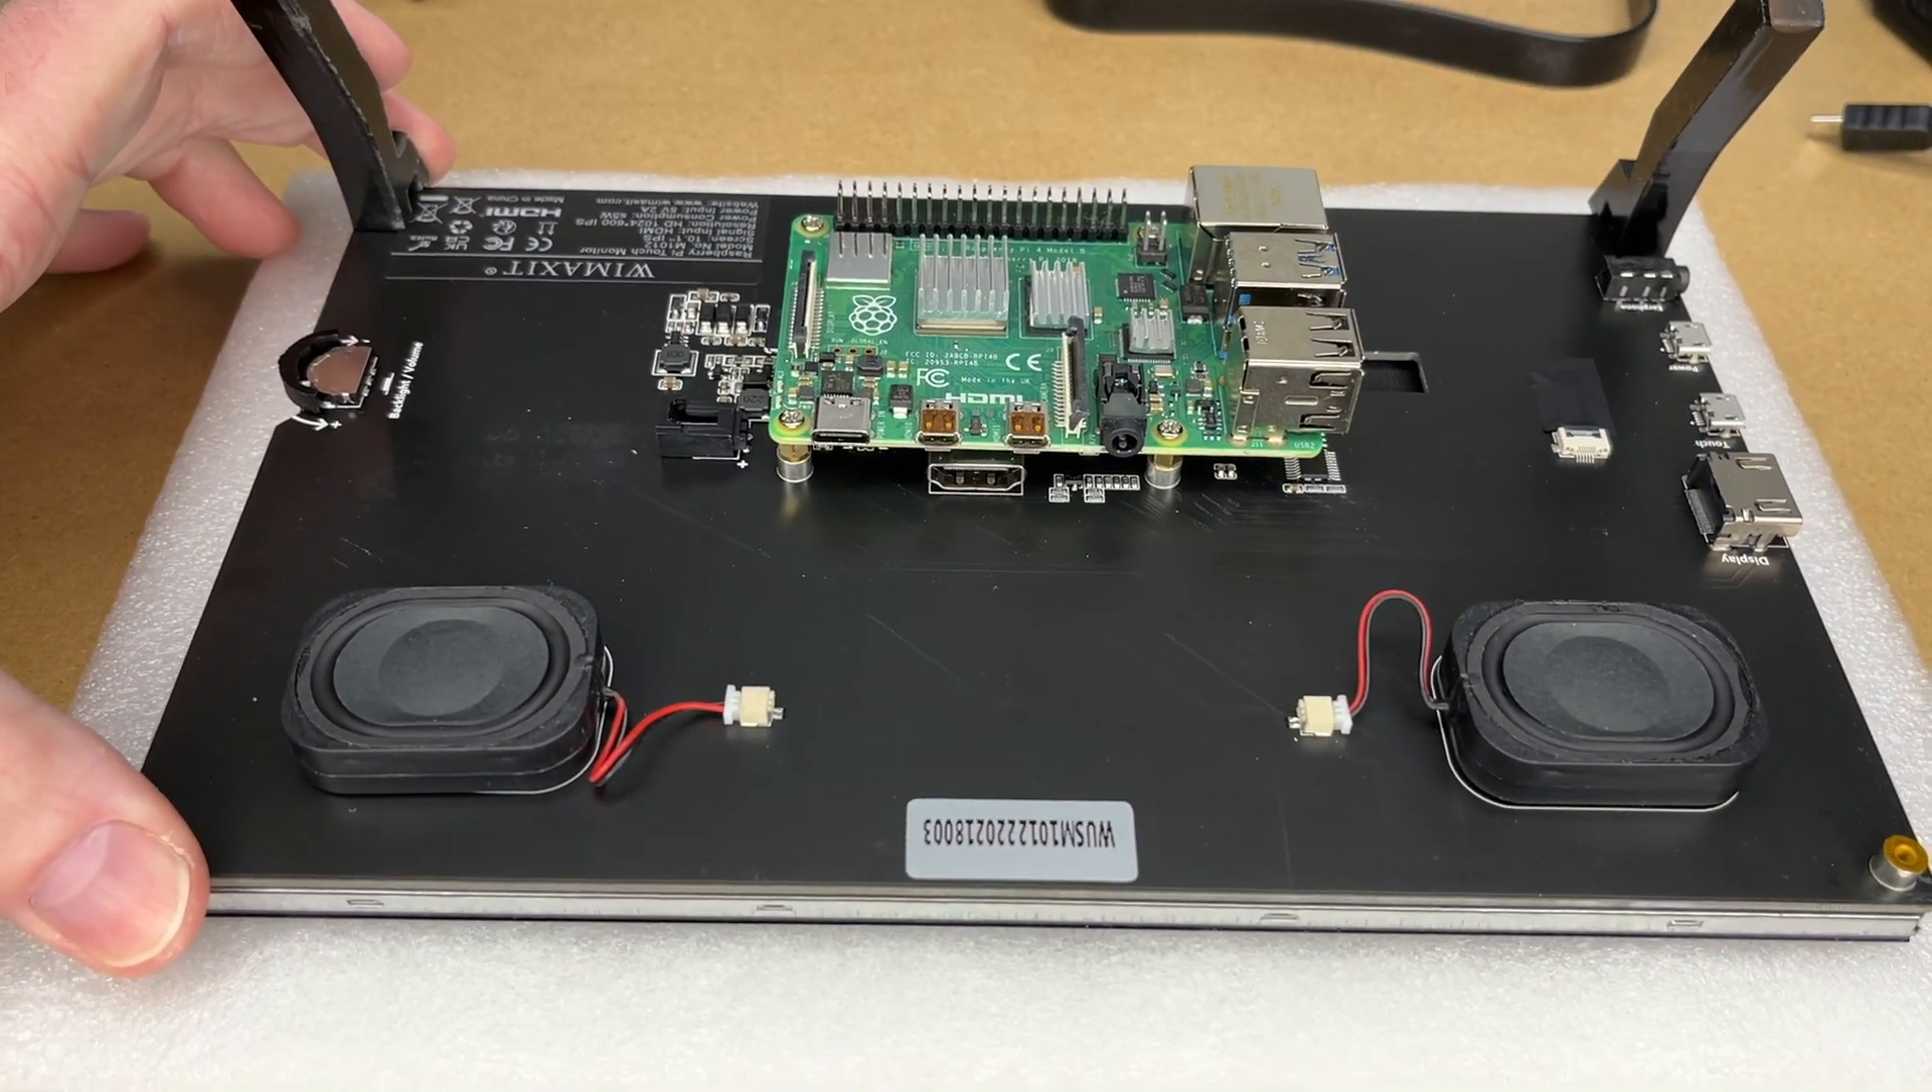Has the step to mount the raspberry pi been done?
Yes.